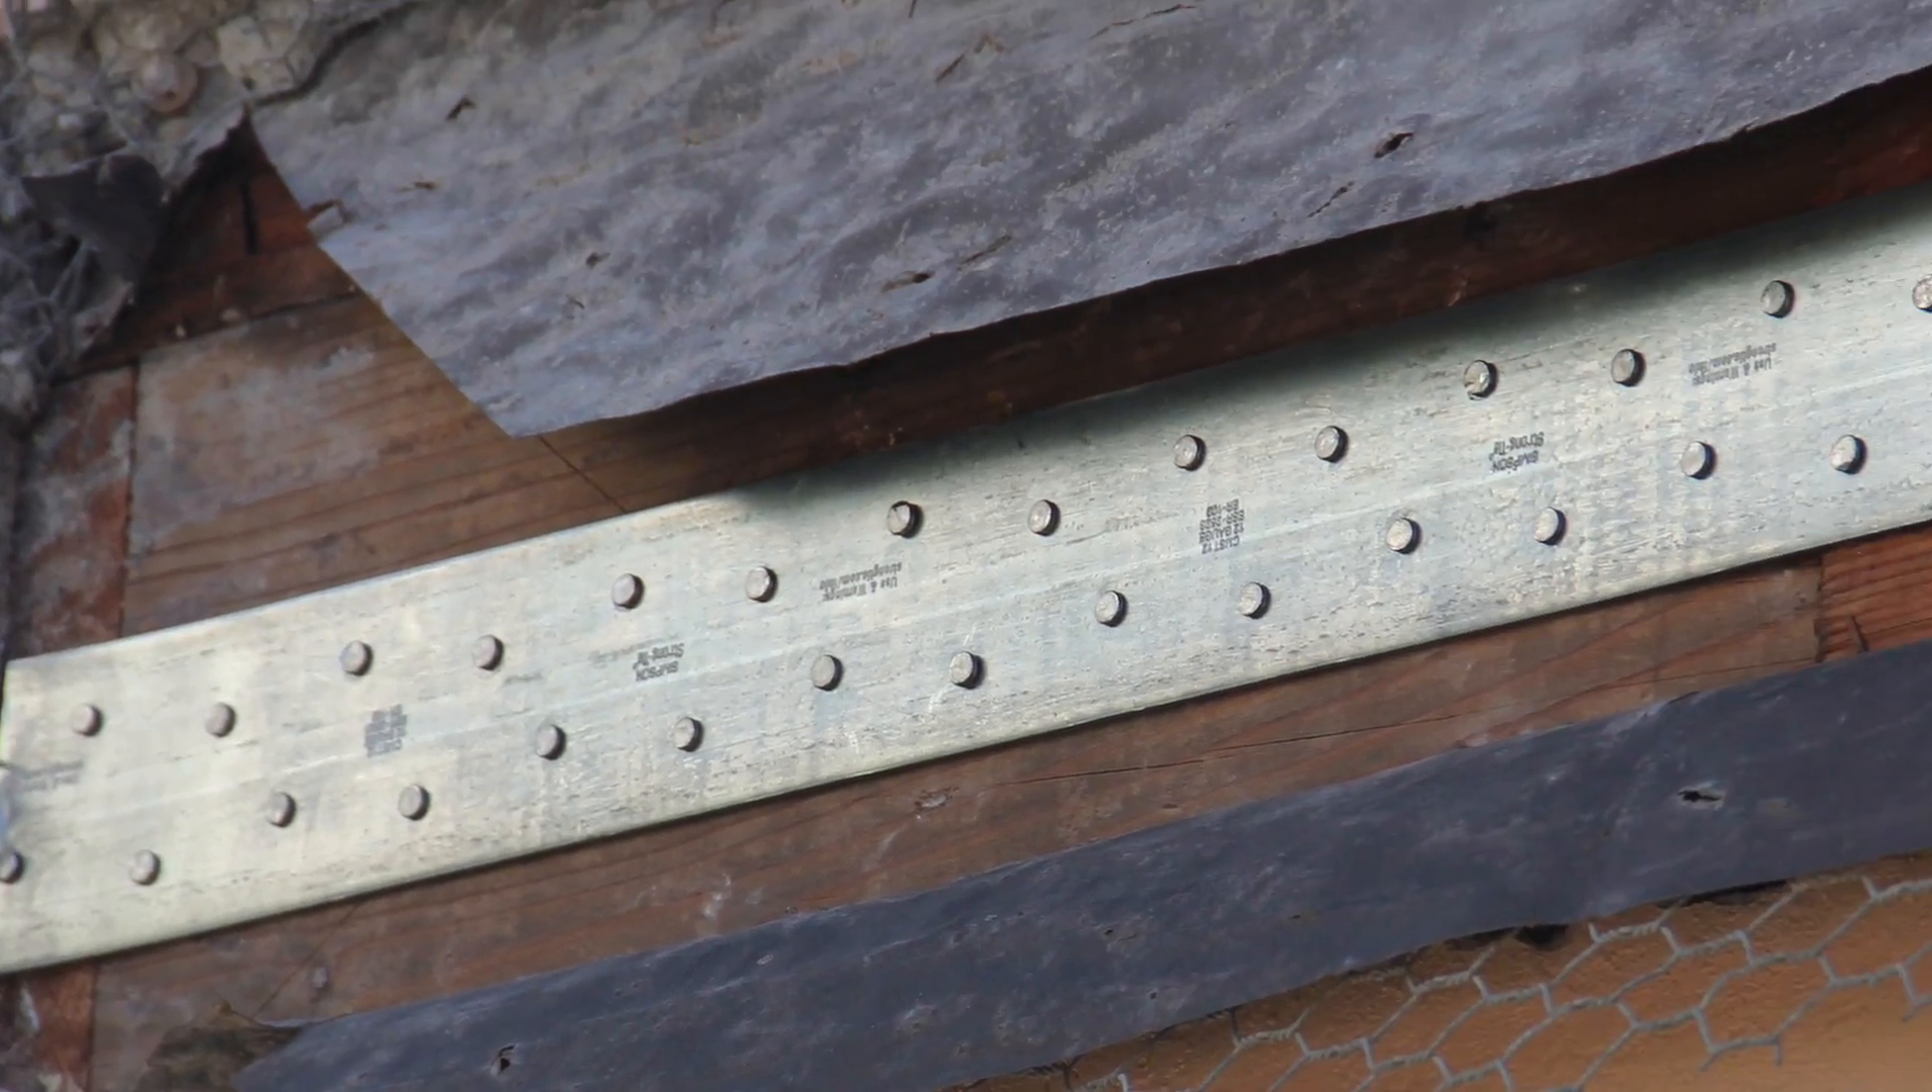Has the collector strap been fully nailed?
Yes.